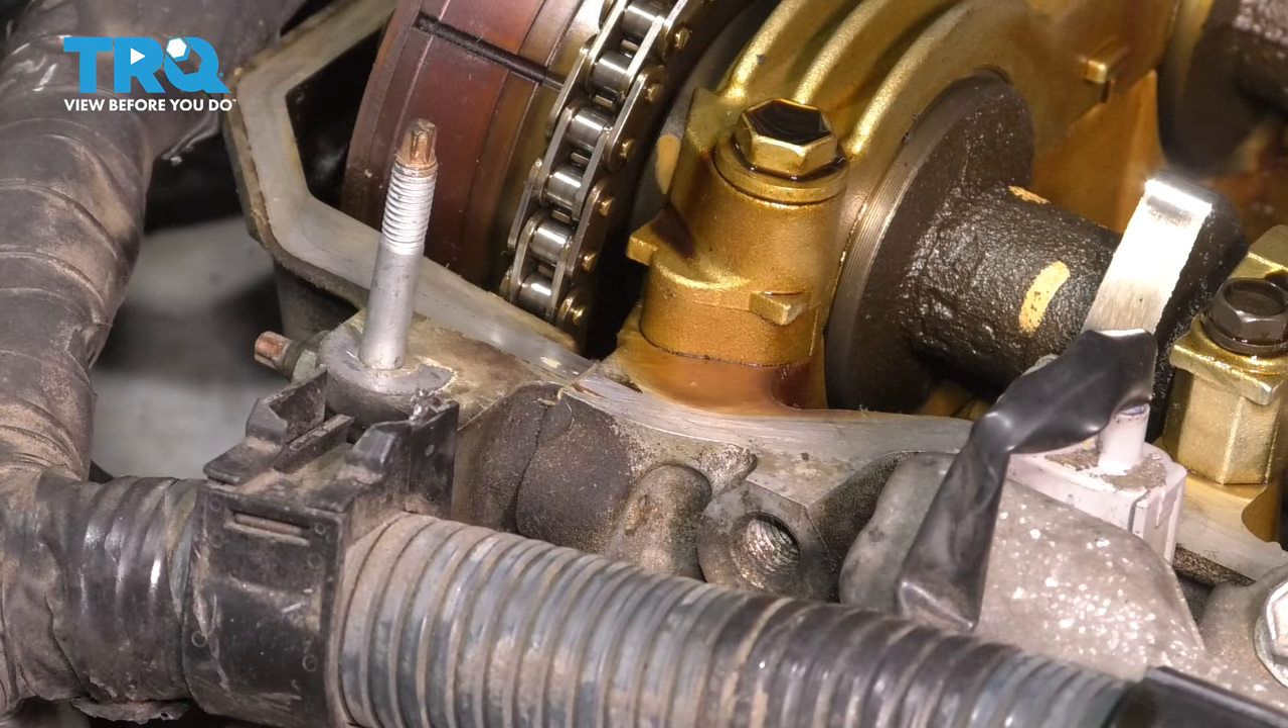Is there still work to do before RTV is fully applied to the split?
Yes.